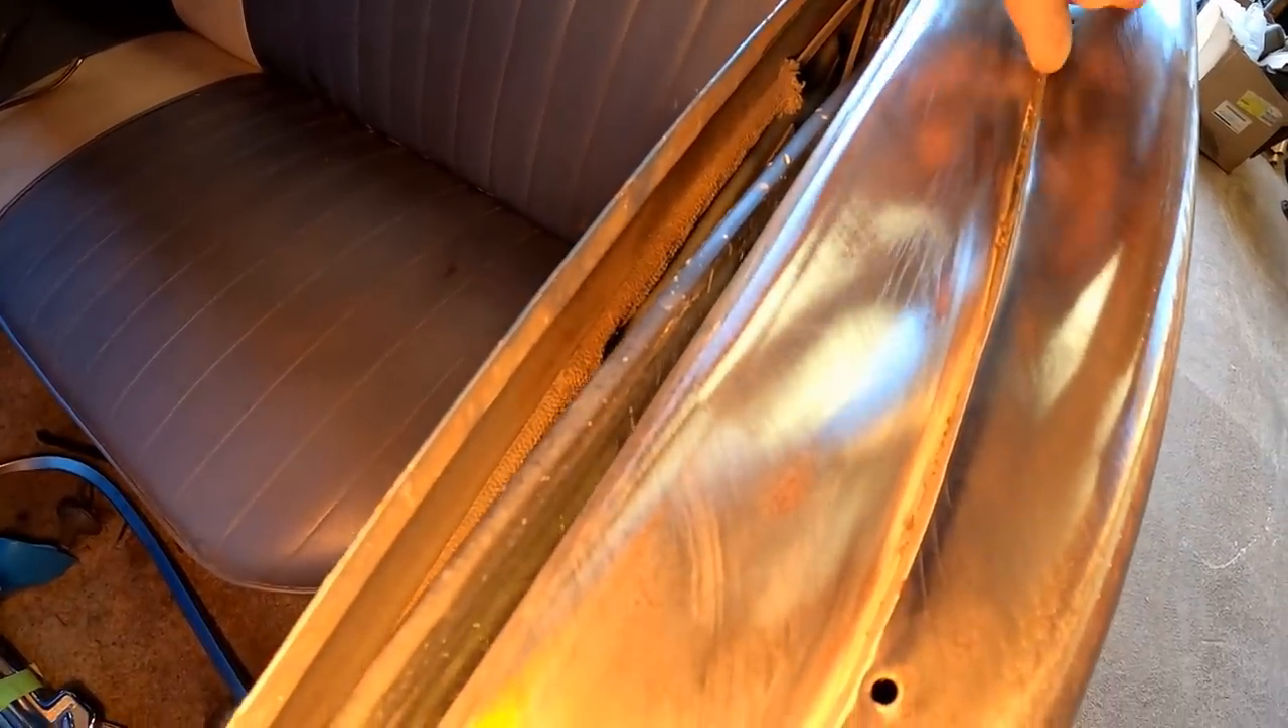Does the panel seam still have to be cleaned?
Yes.